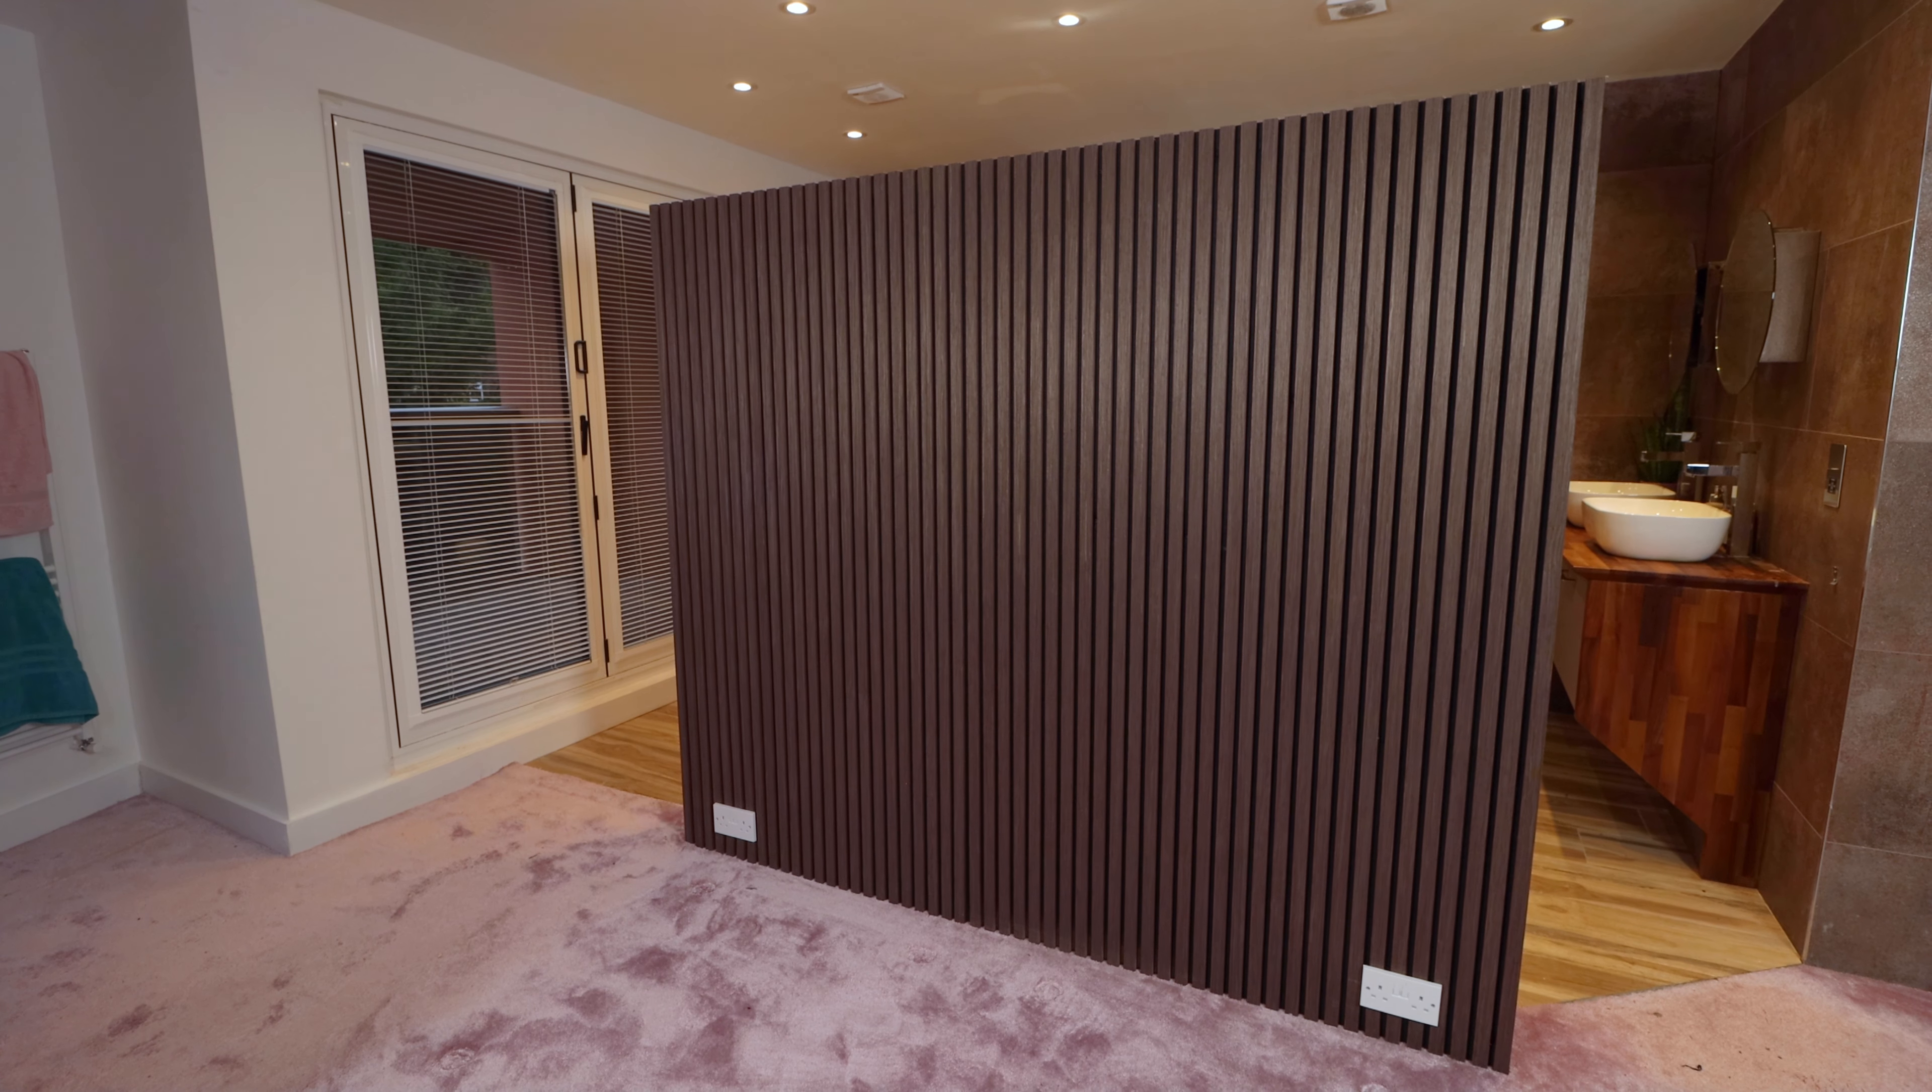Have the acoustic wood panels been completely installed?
Yes.